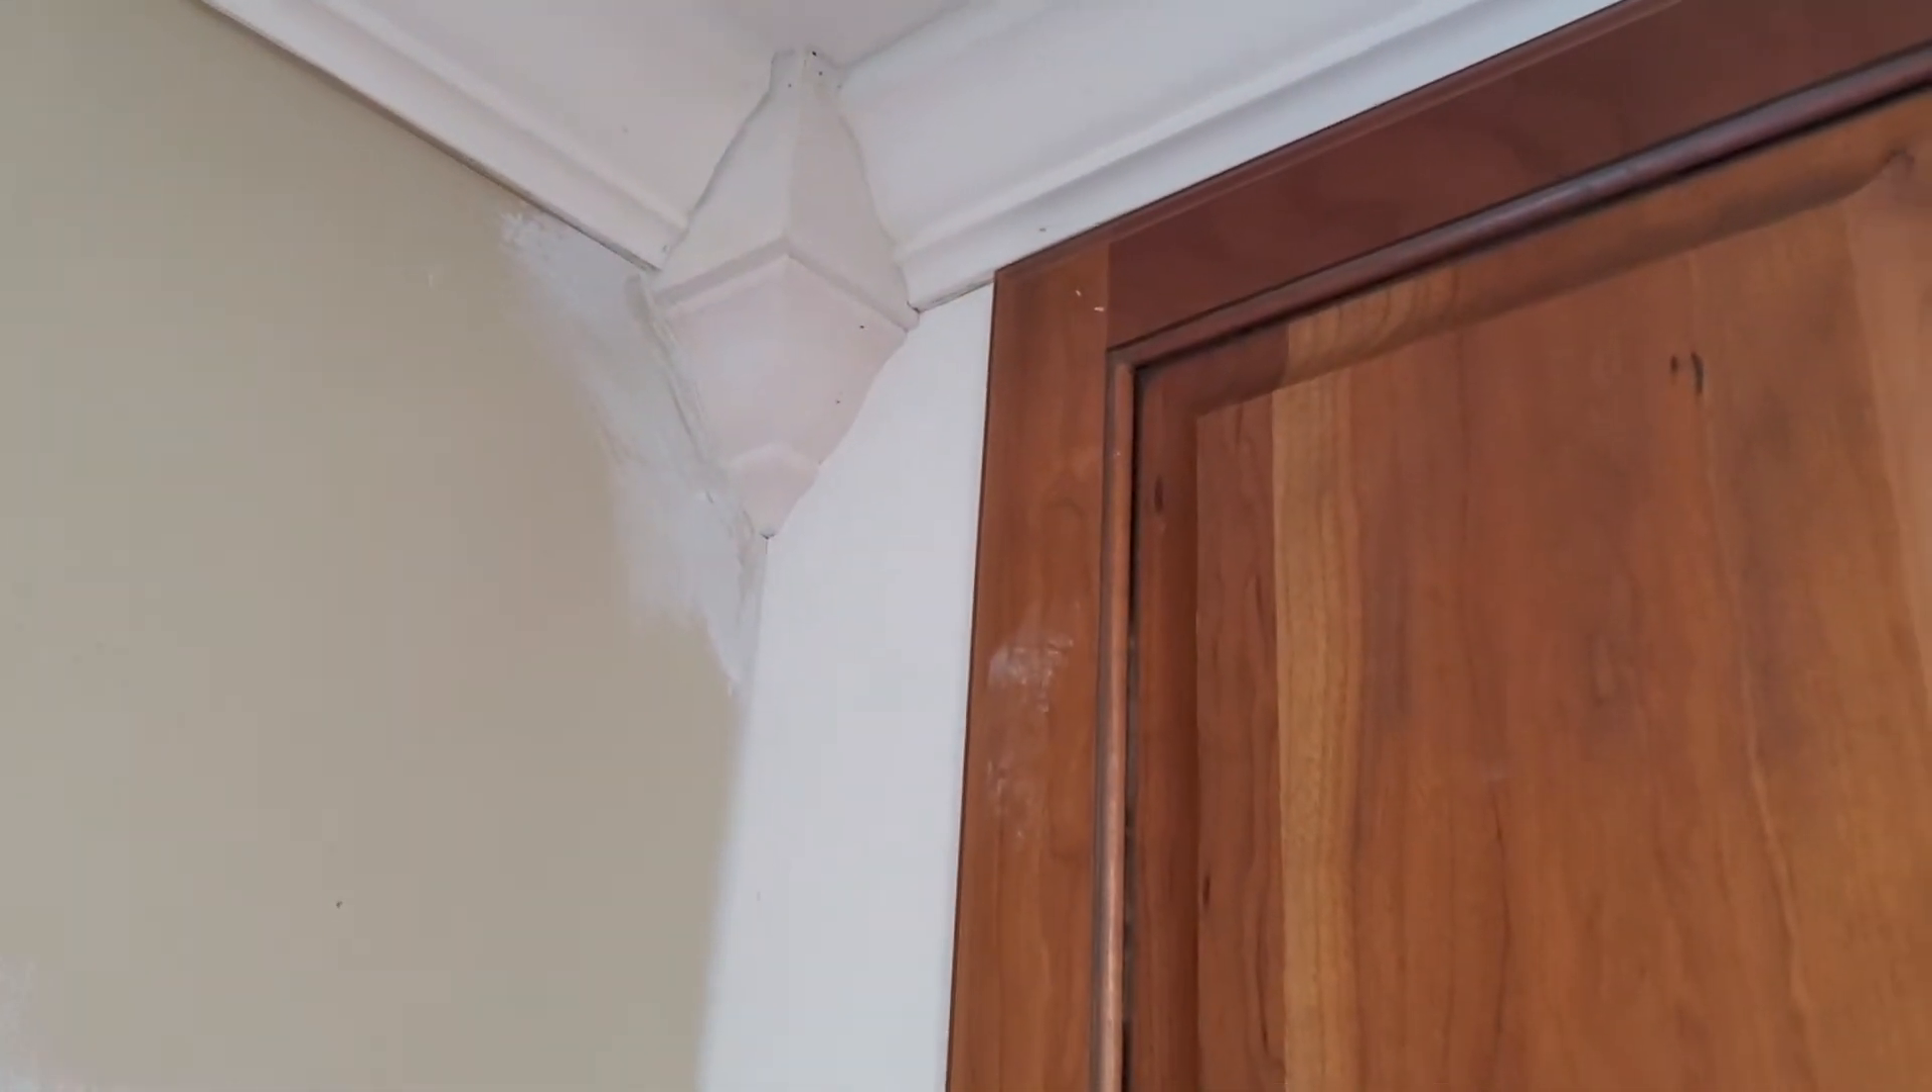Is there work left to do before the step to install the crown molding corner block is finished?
No.